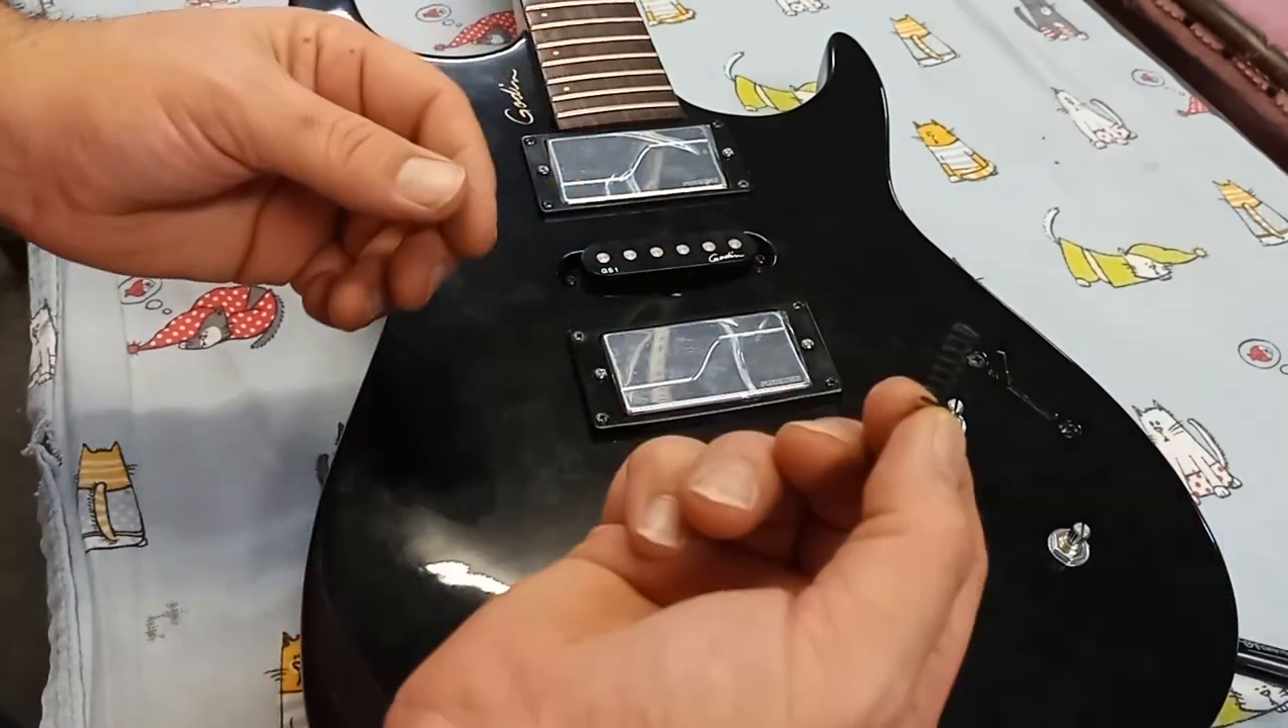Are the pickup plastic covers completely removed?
No.